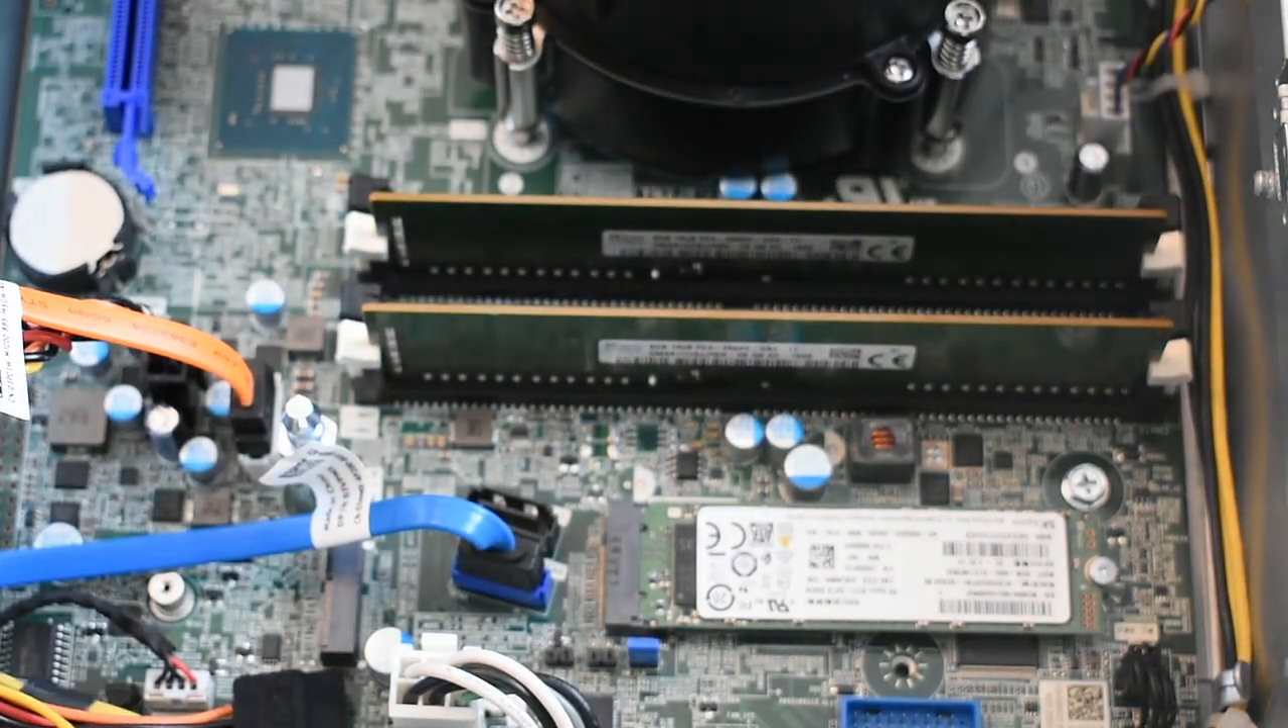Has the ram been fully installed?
Yes.